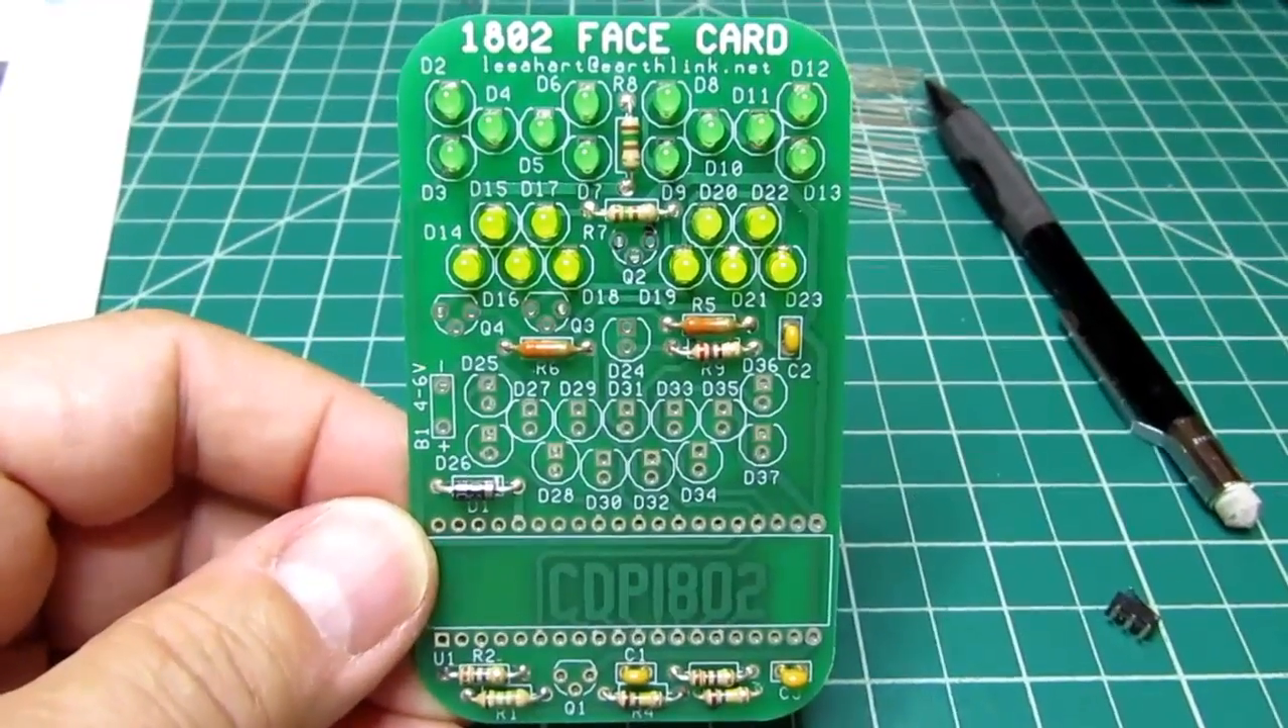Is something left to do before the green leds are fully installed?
No.